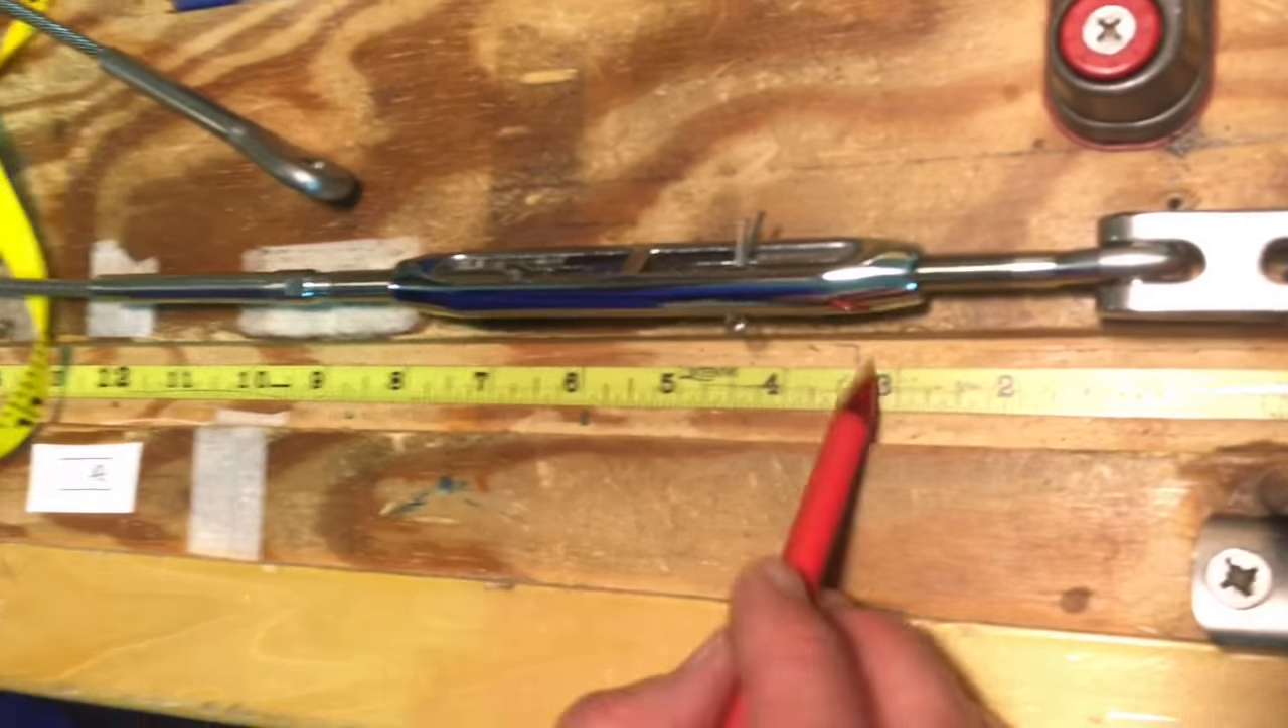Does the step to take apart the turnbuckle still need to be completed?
Yes.